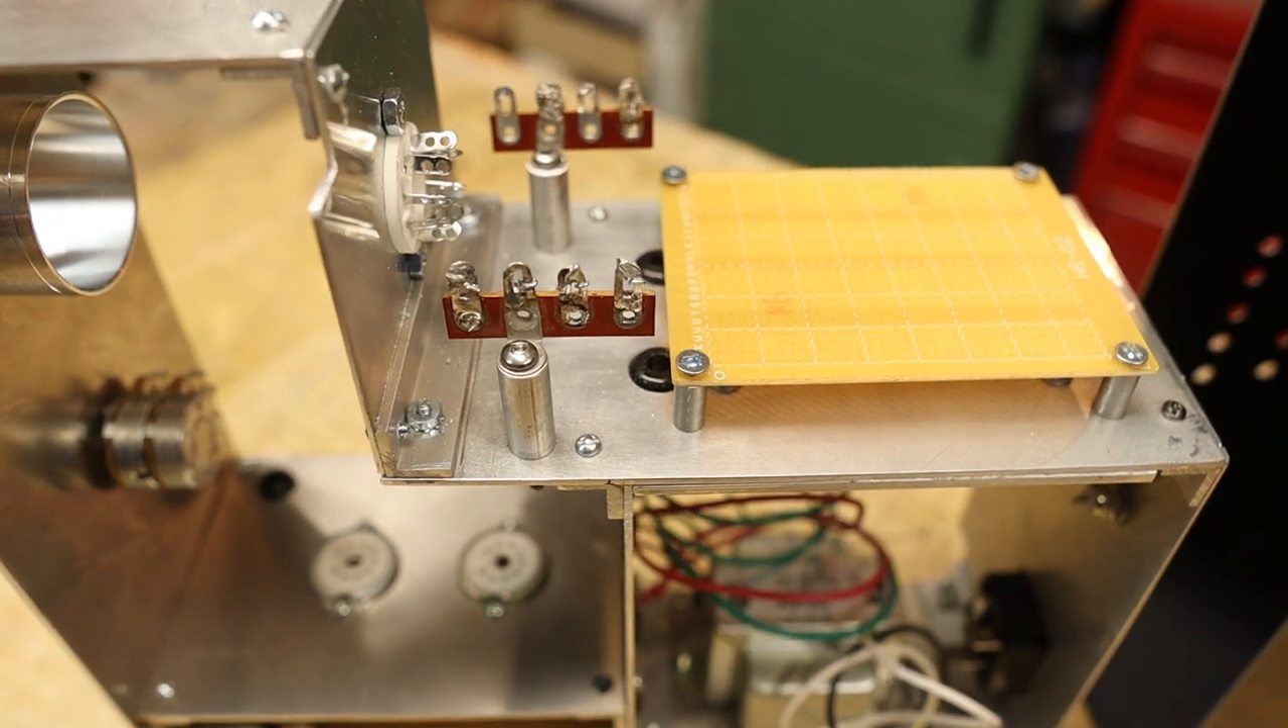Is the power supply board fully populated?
No.